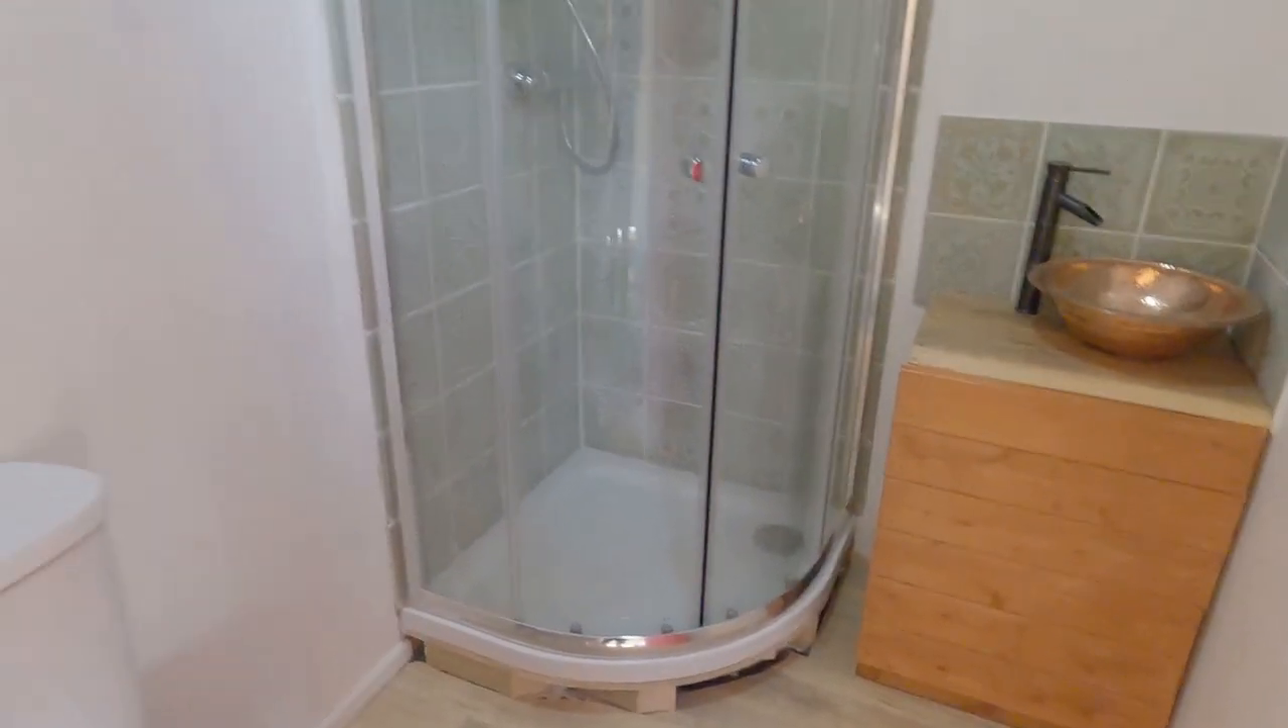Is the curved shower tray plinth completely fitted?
No.